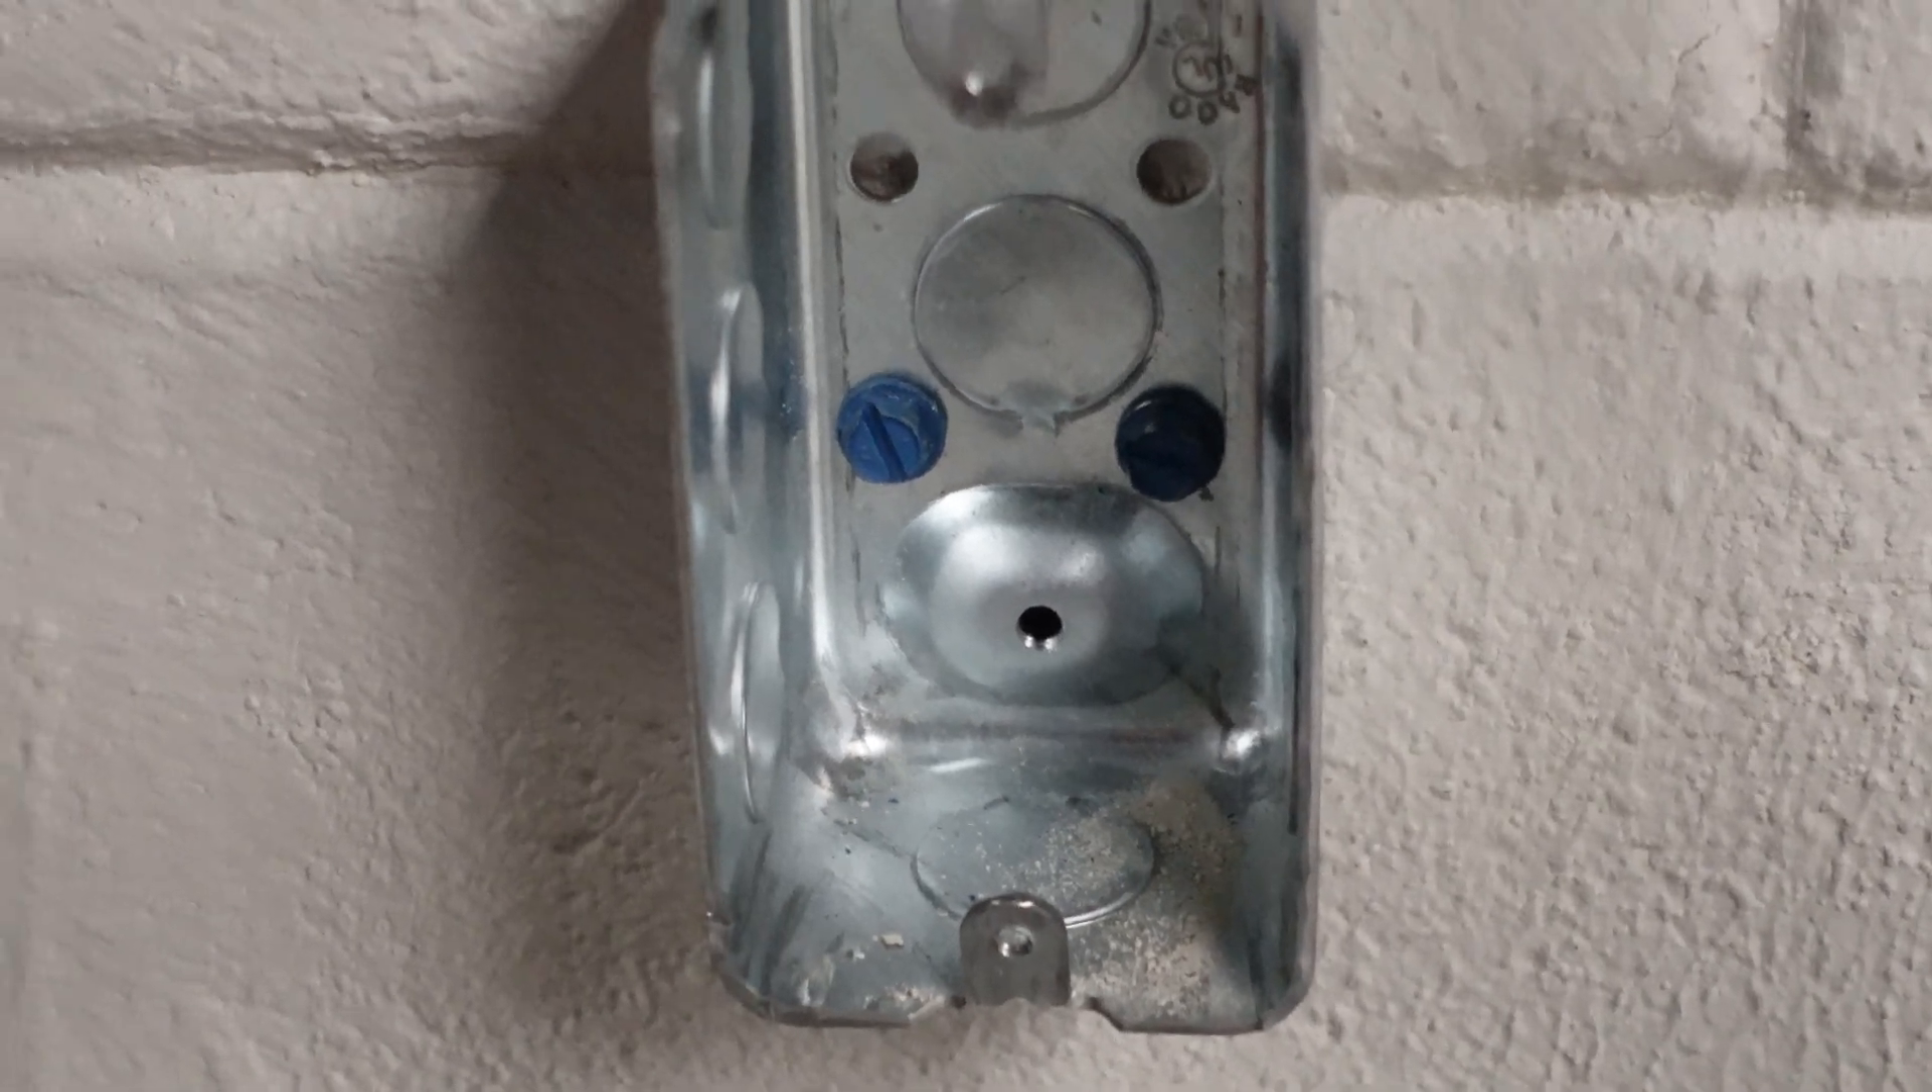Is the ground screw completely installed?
No.